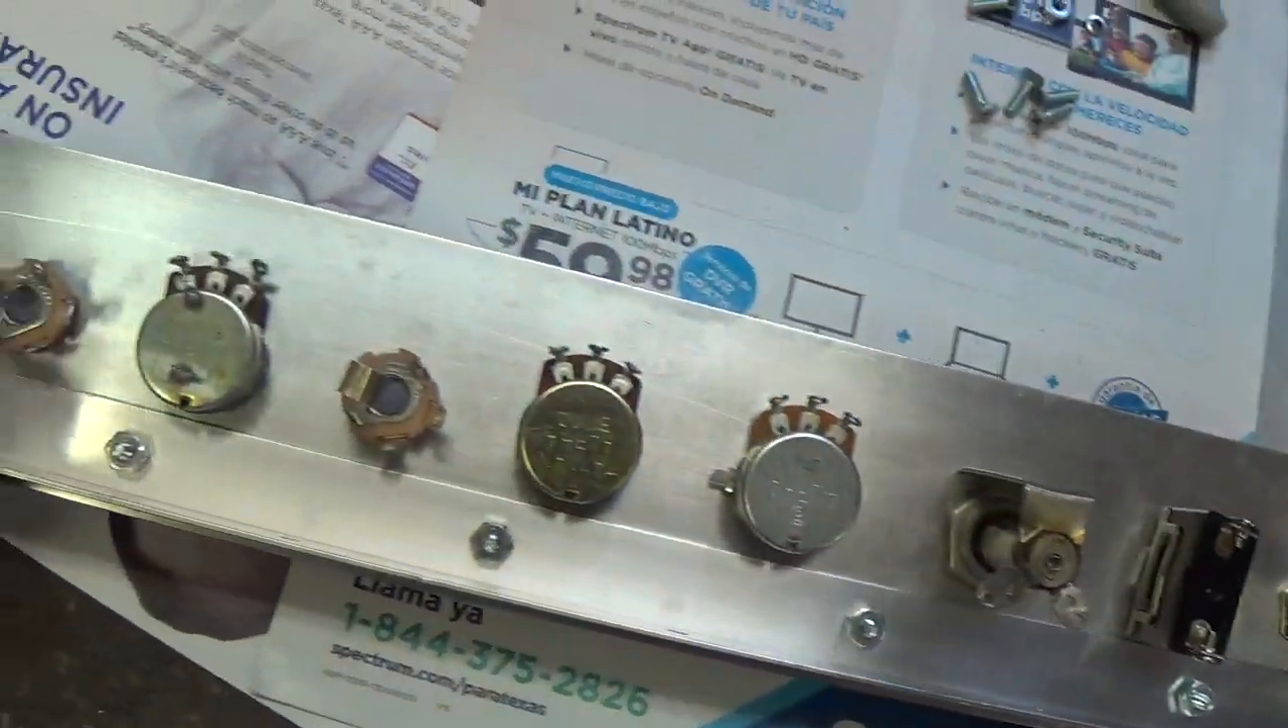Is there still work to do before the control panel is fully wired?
Yes.